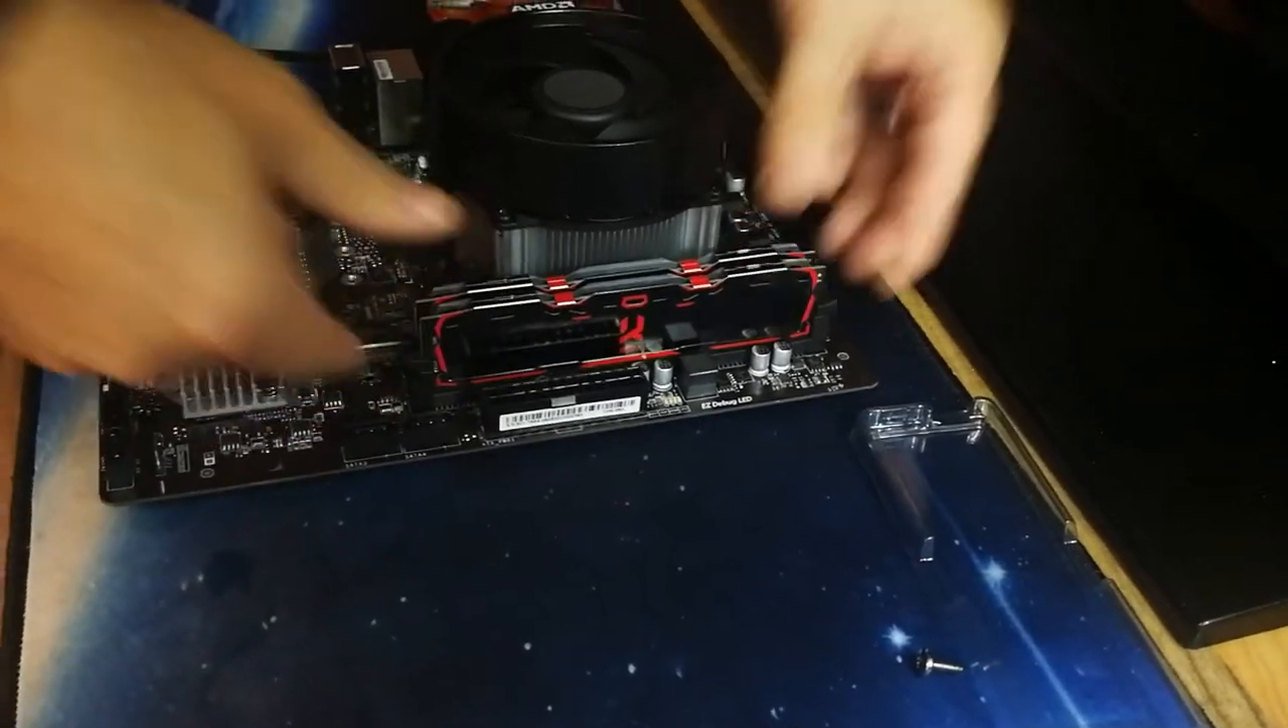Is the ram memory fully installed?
Yes.